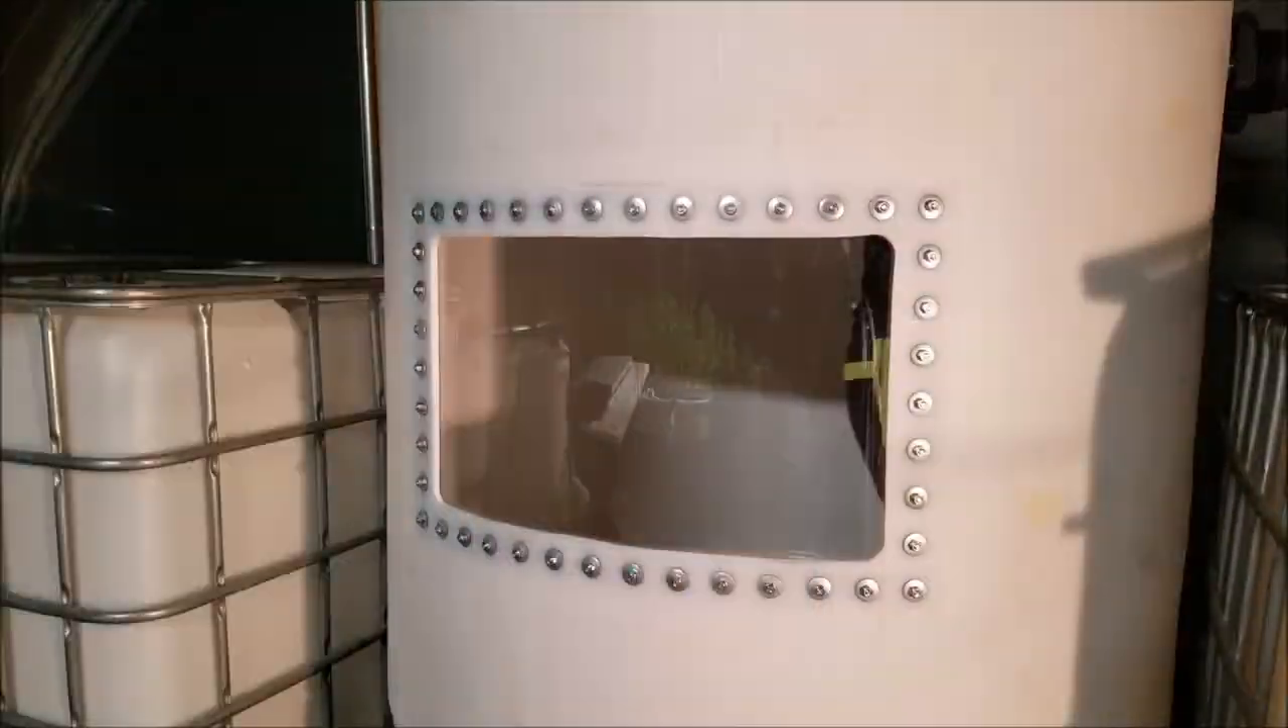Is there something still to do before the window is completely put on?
No.